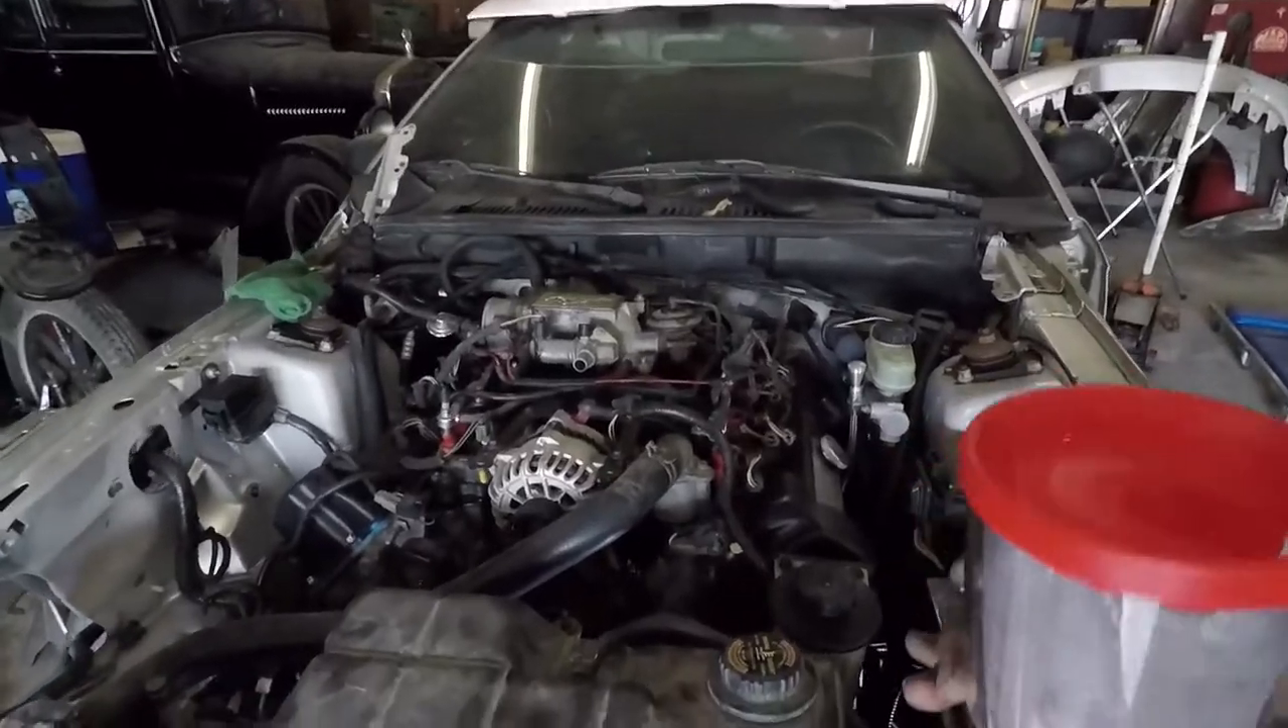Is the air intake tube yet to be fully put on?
Yes.